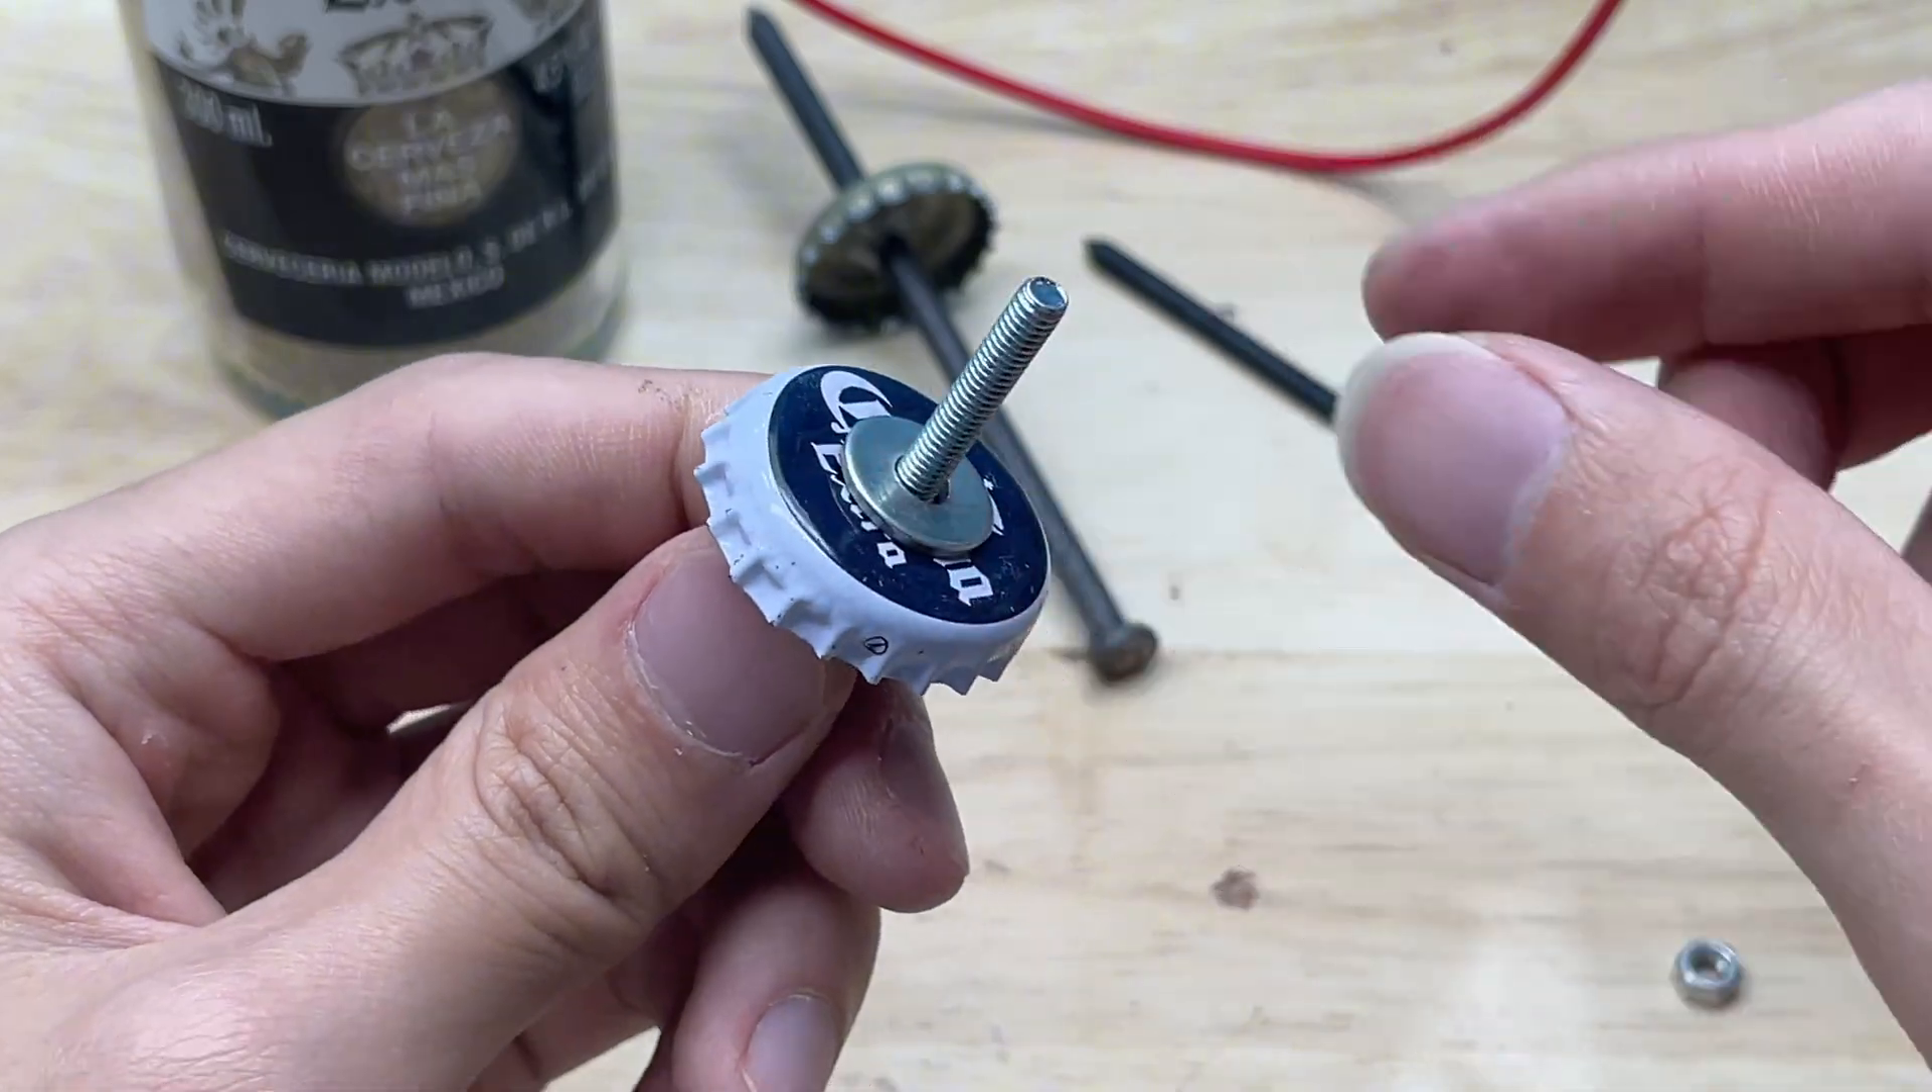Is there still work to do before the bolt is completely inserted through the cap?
No.